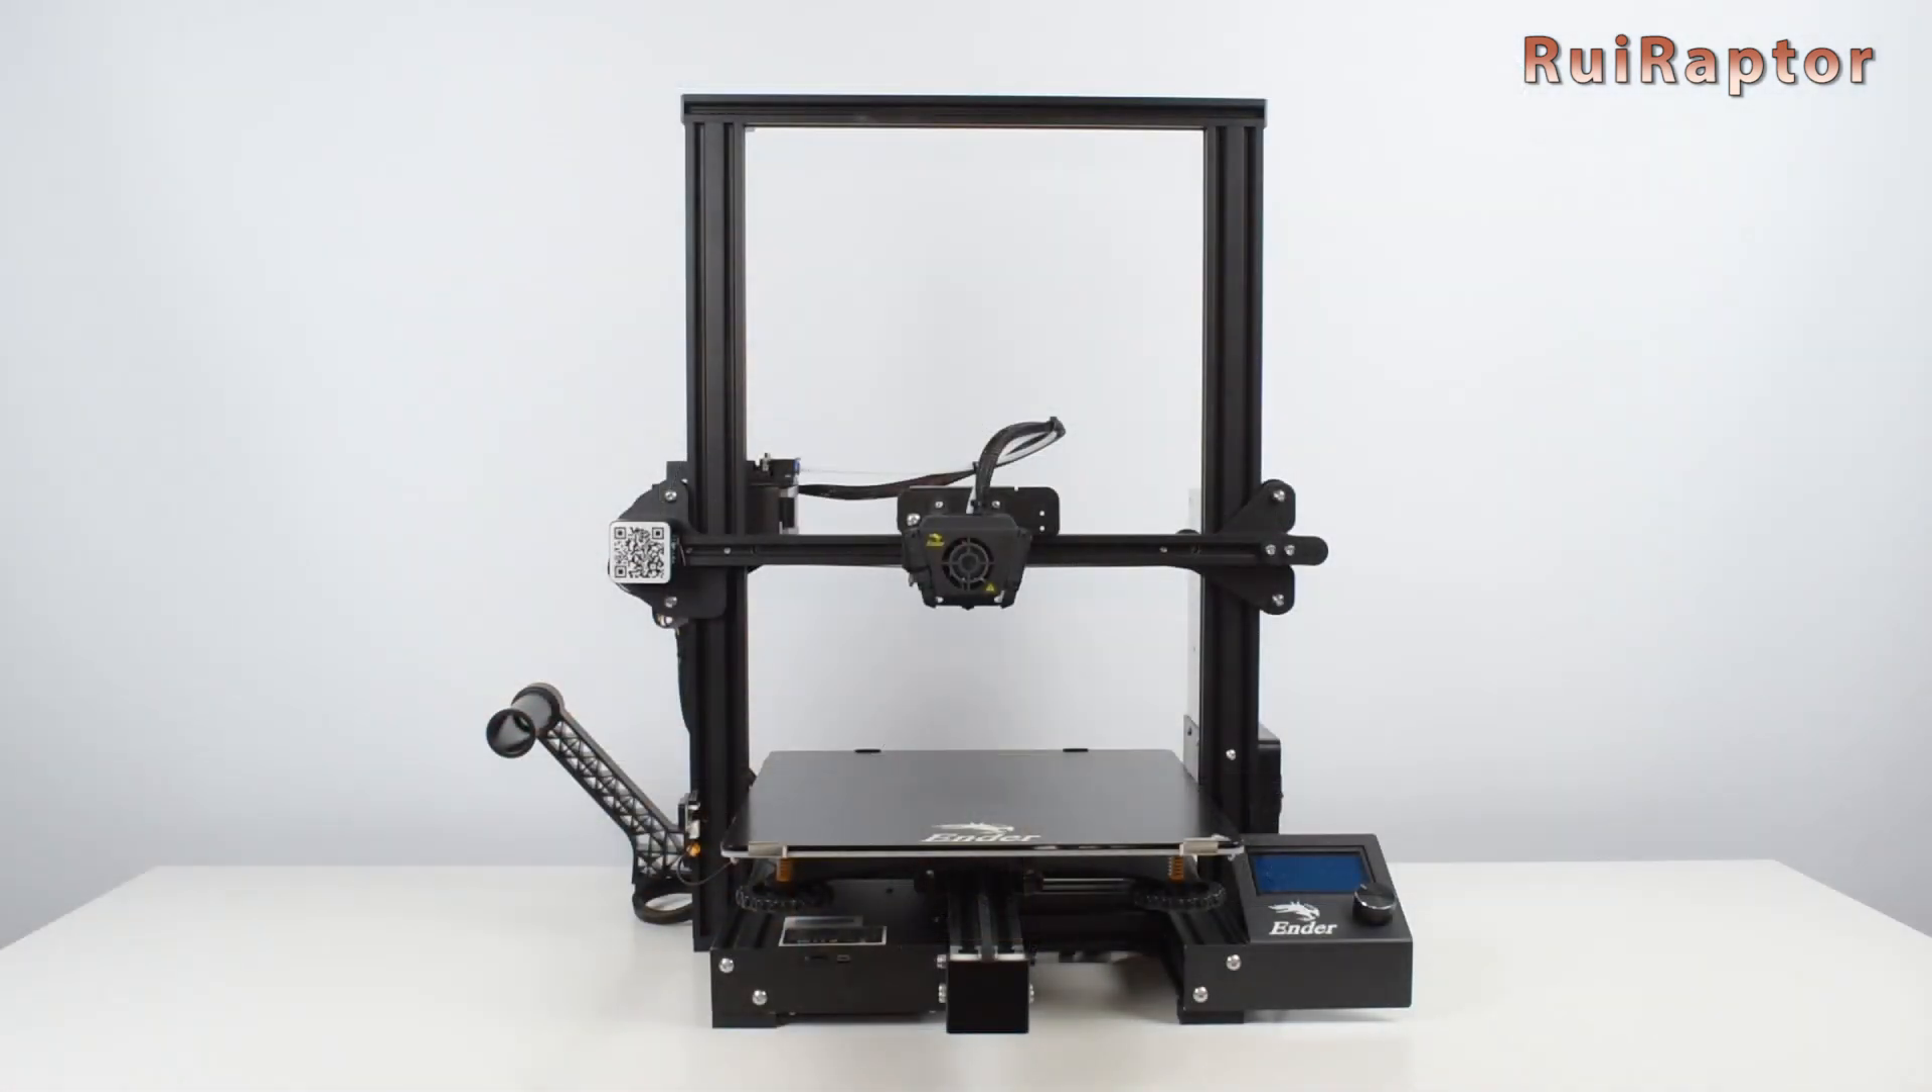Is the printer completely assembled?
Yes.